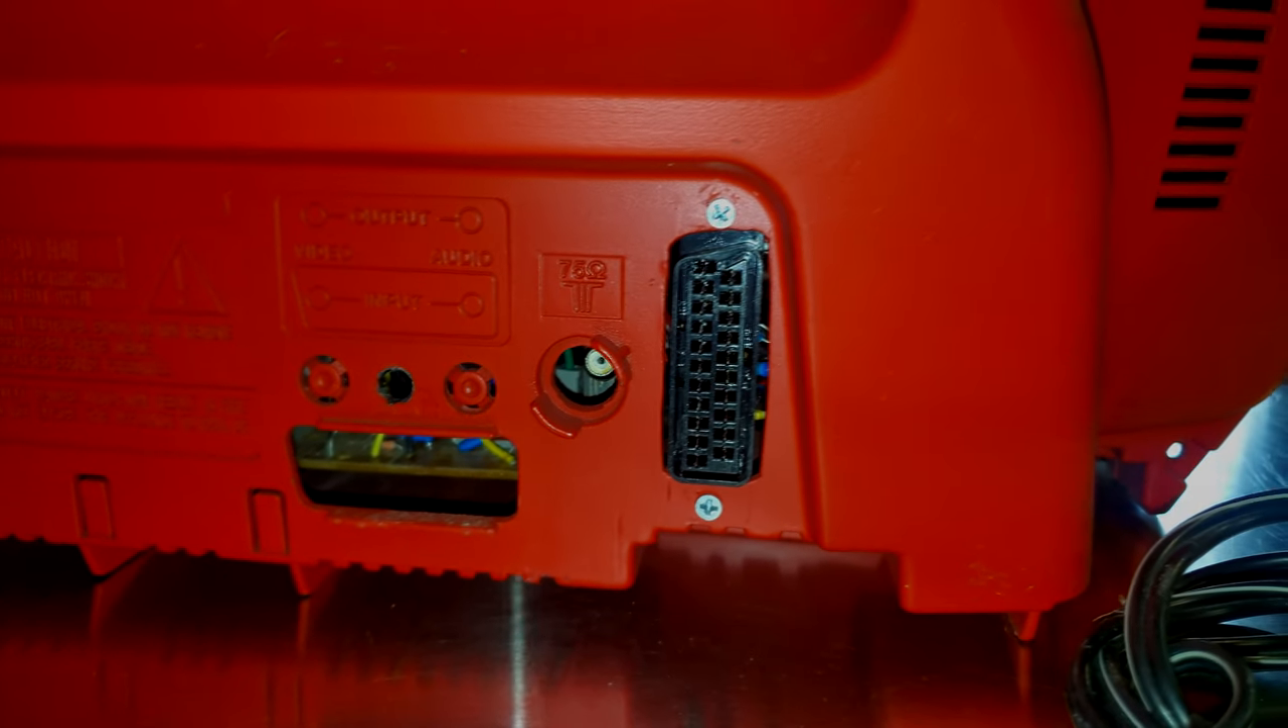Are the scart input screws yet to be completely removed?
Yes.